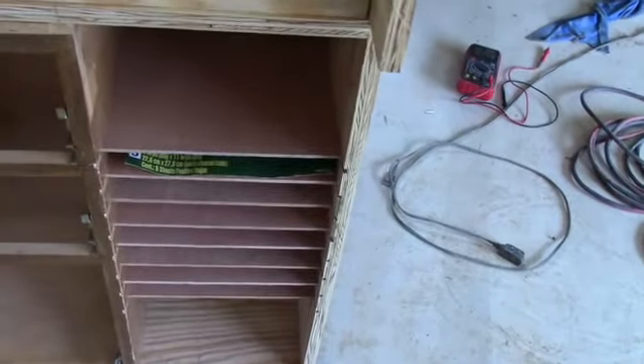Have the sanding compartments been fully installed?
Yes.